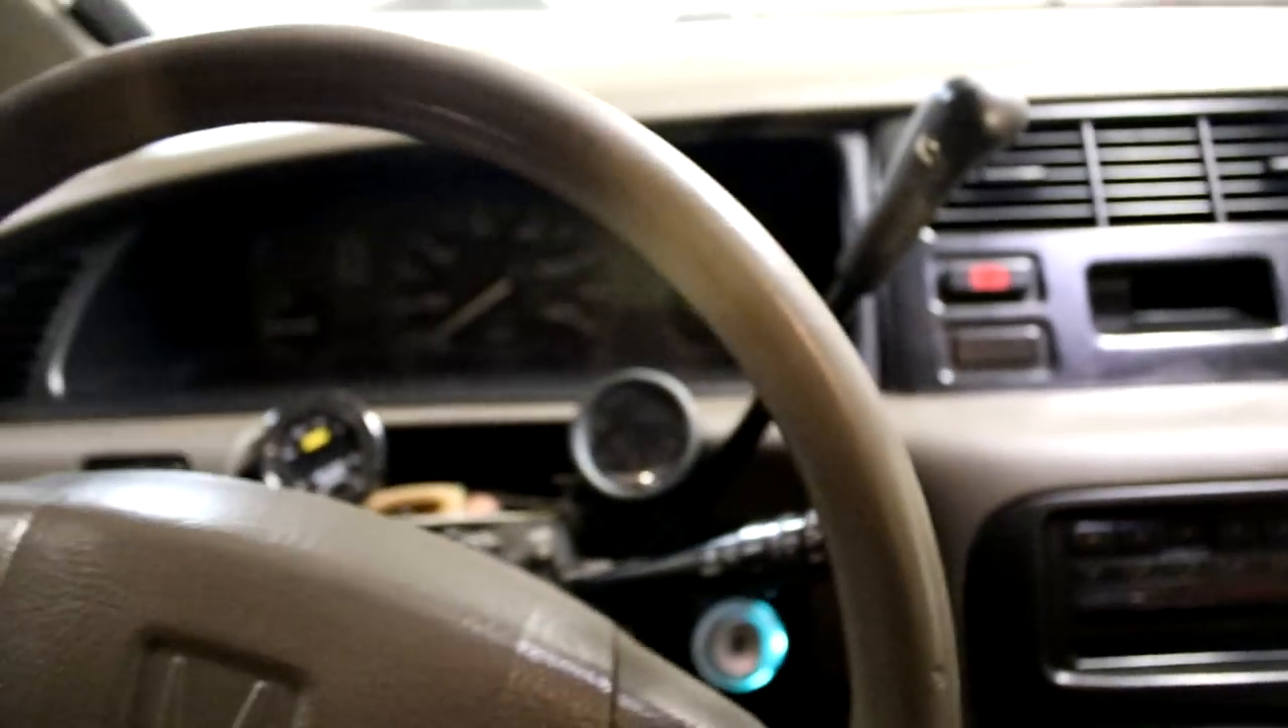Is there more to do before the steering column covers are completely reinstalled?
Yes.